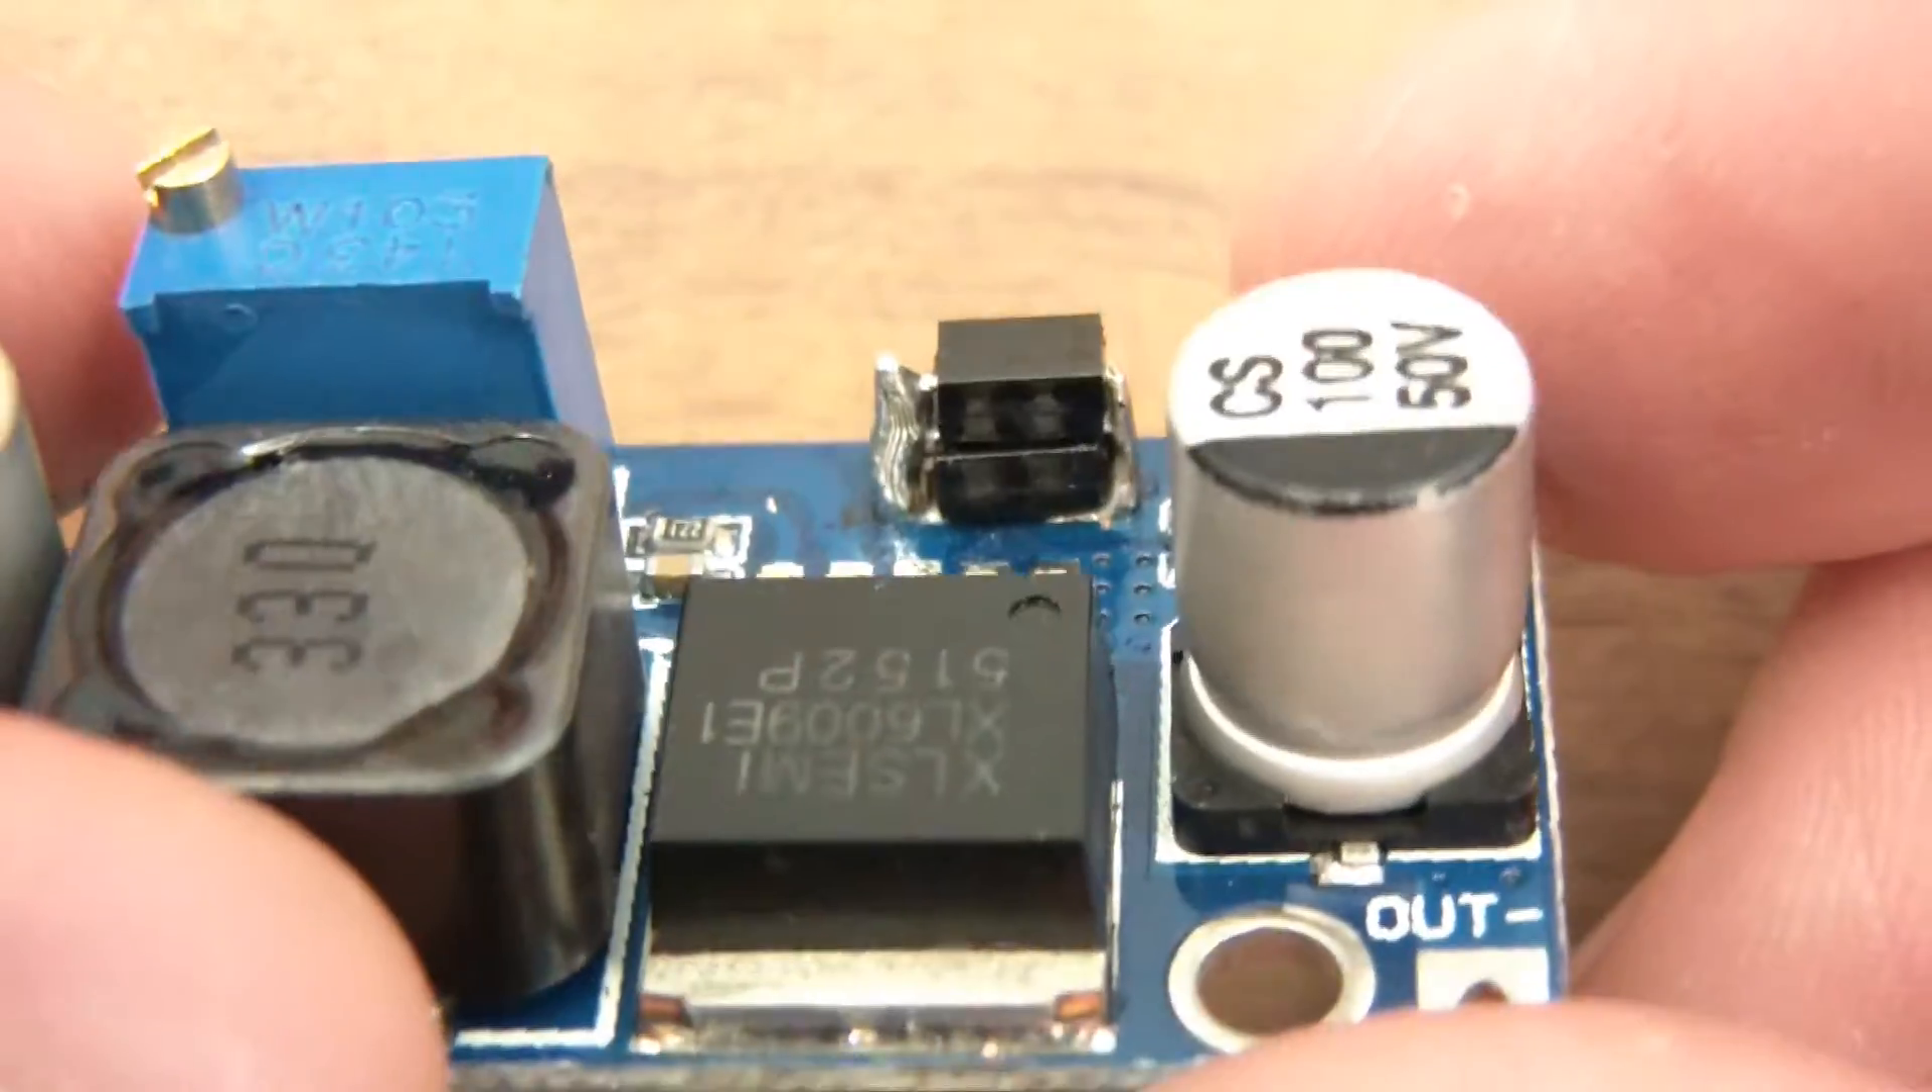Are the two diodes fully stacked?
Yes.